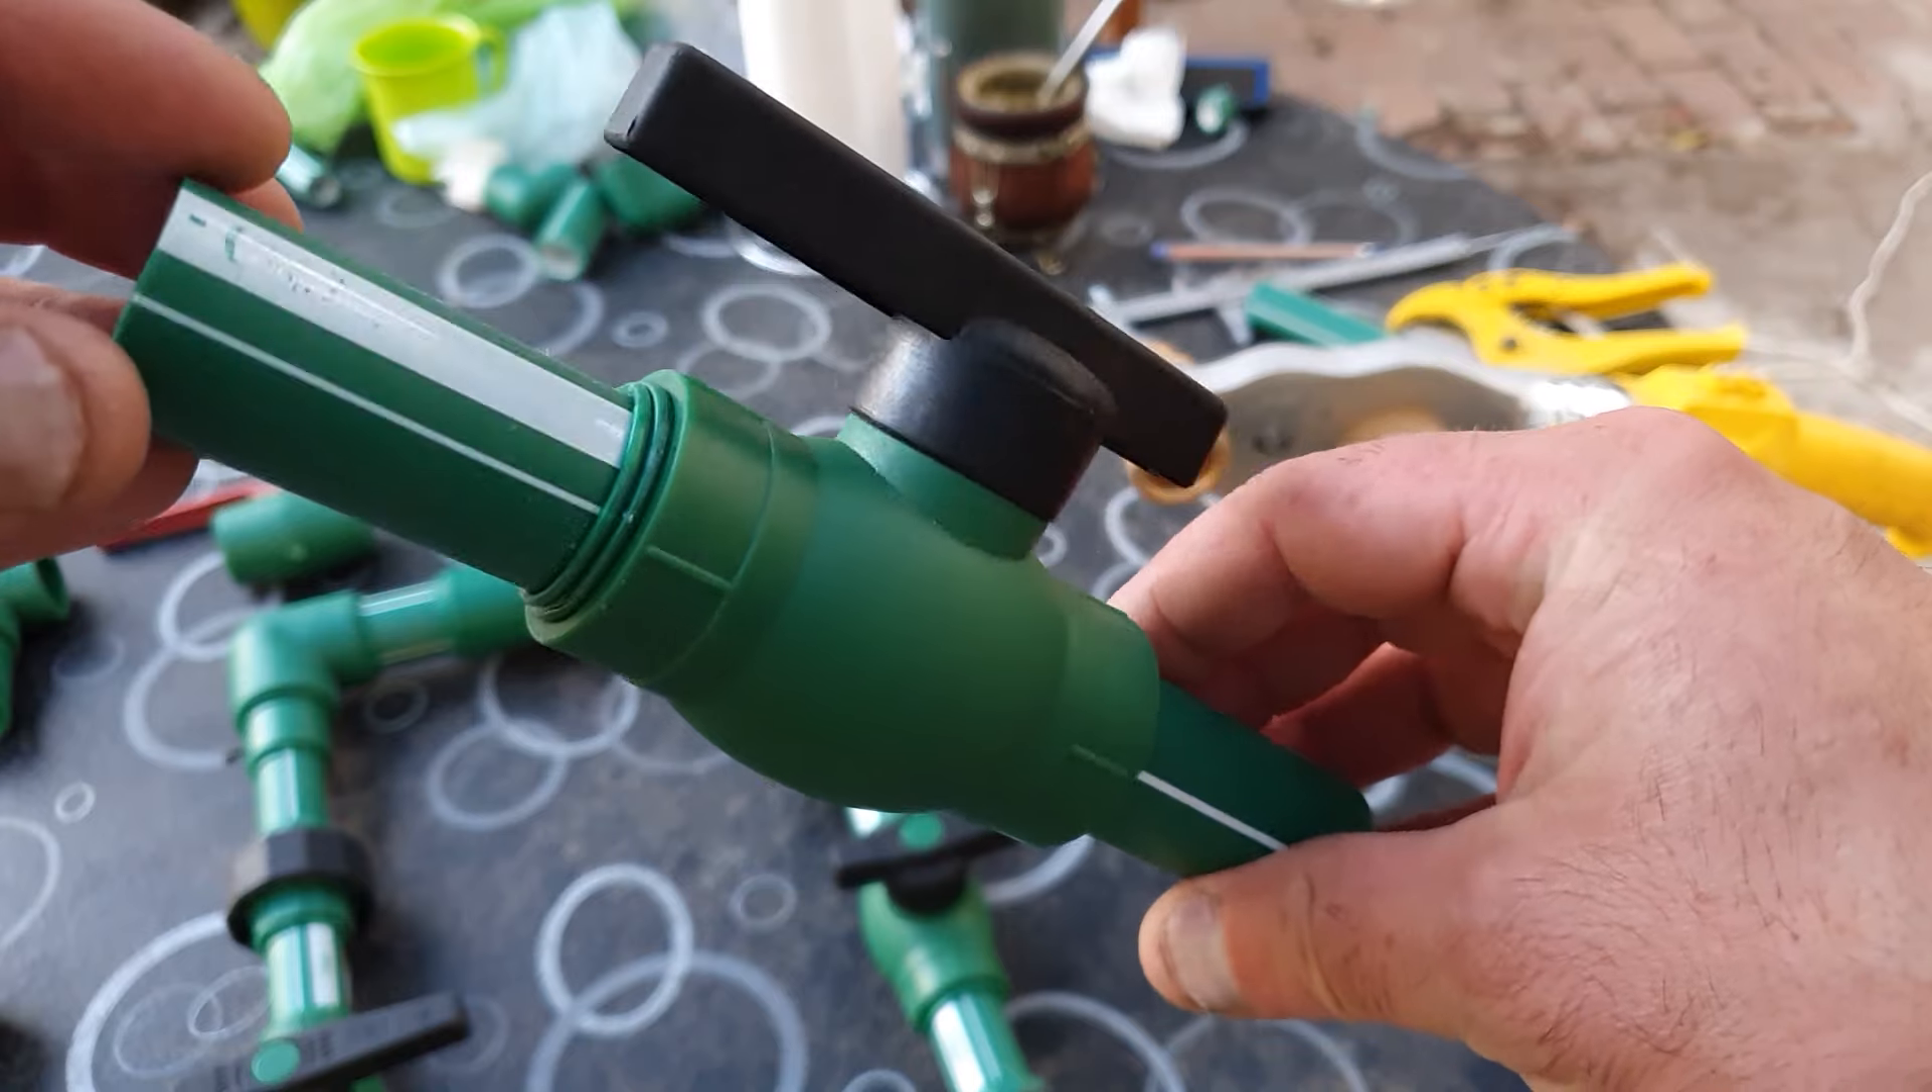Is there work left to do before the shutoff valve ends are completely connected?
No.